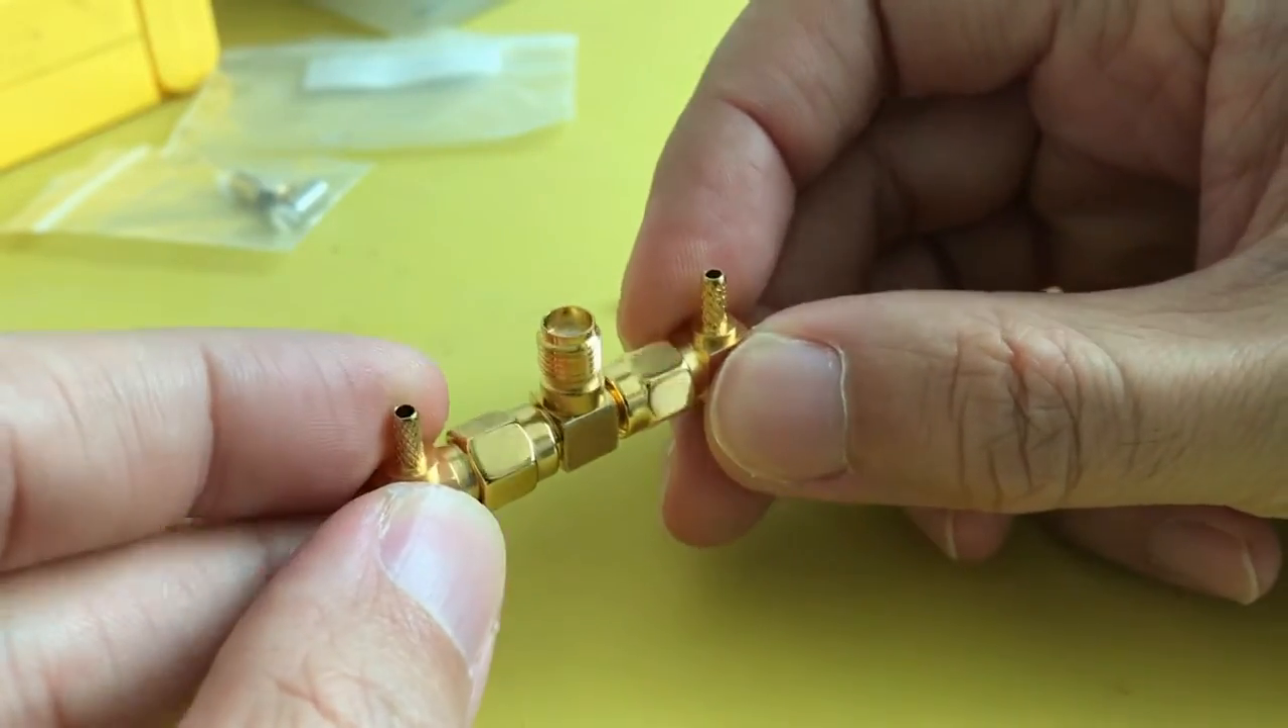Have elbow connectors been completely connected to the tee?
Yes.